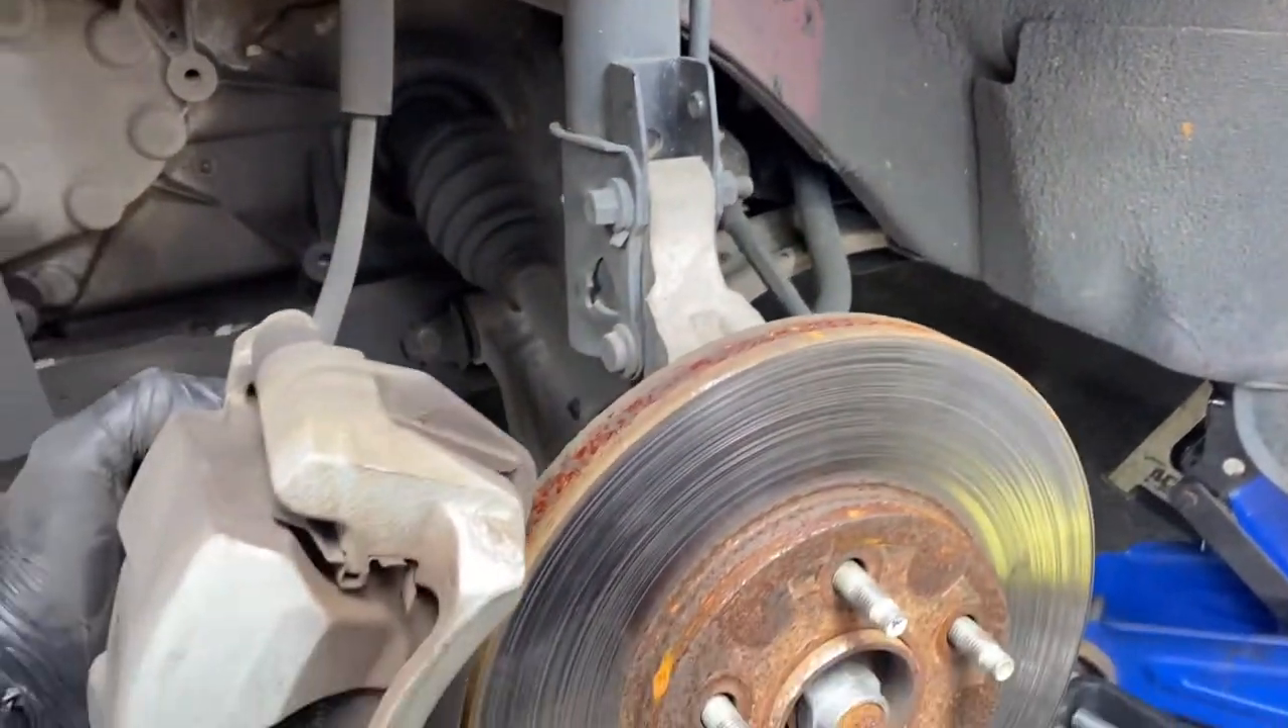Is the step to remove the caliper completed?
Yes.